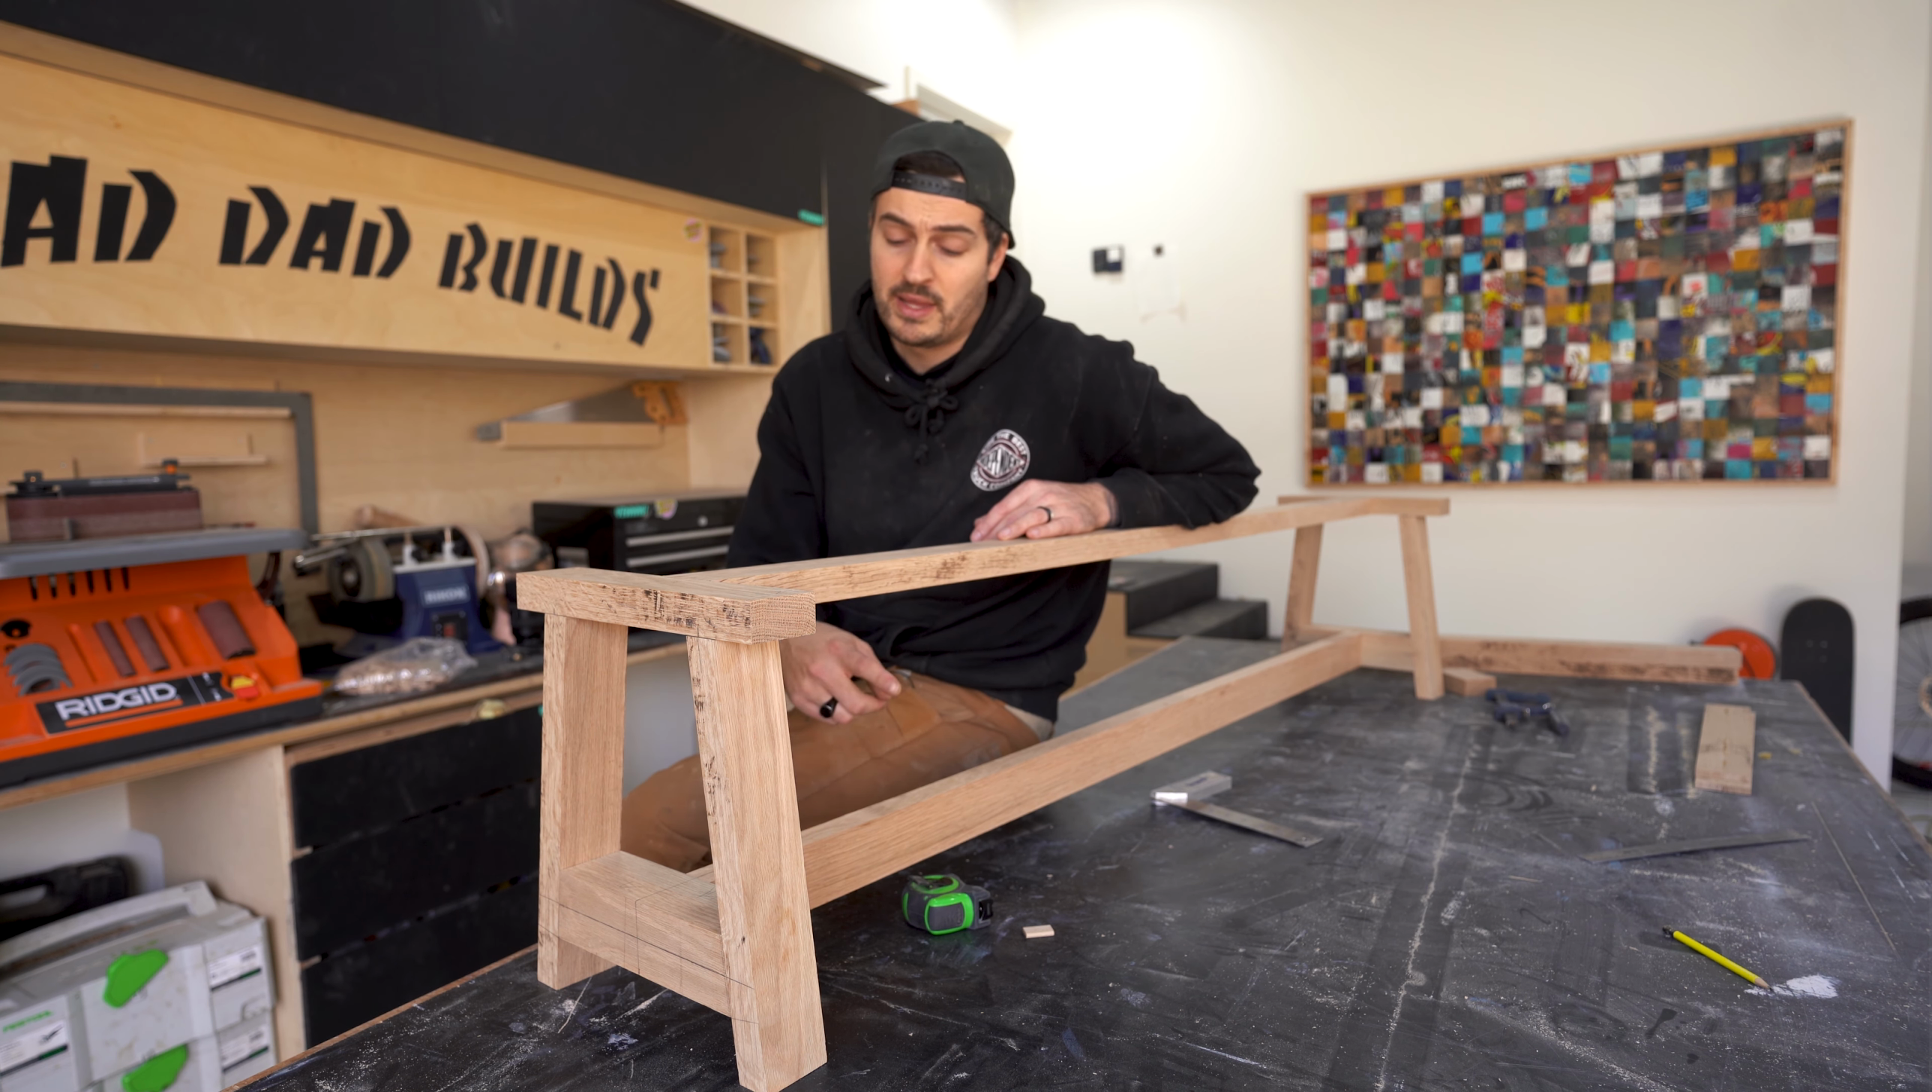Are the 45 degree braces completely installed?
No.